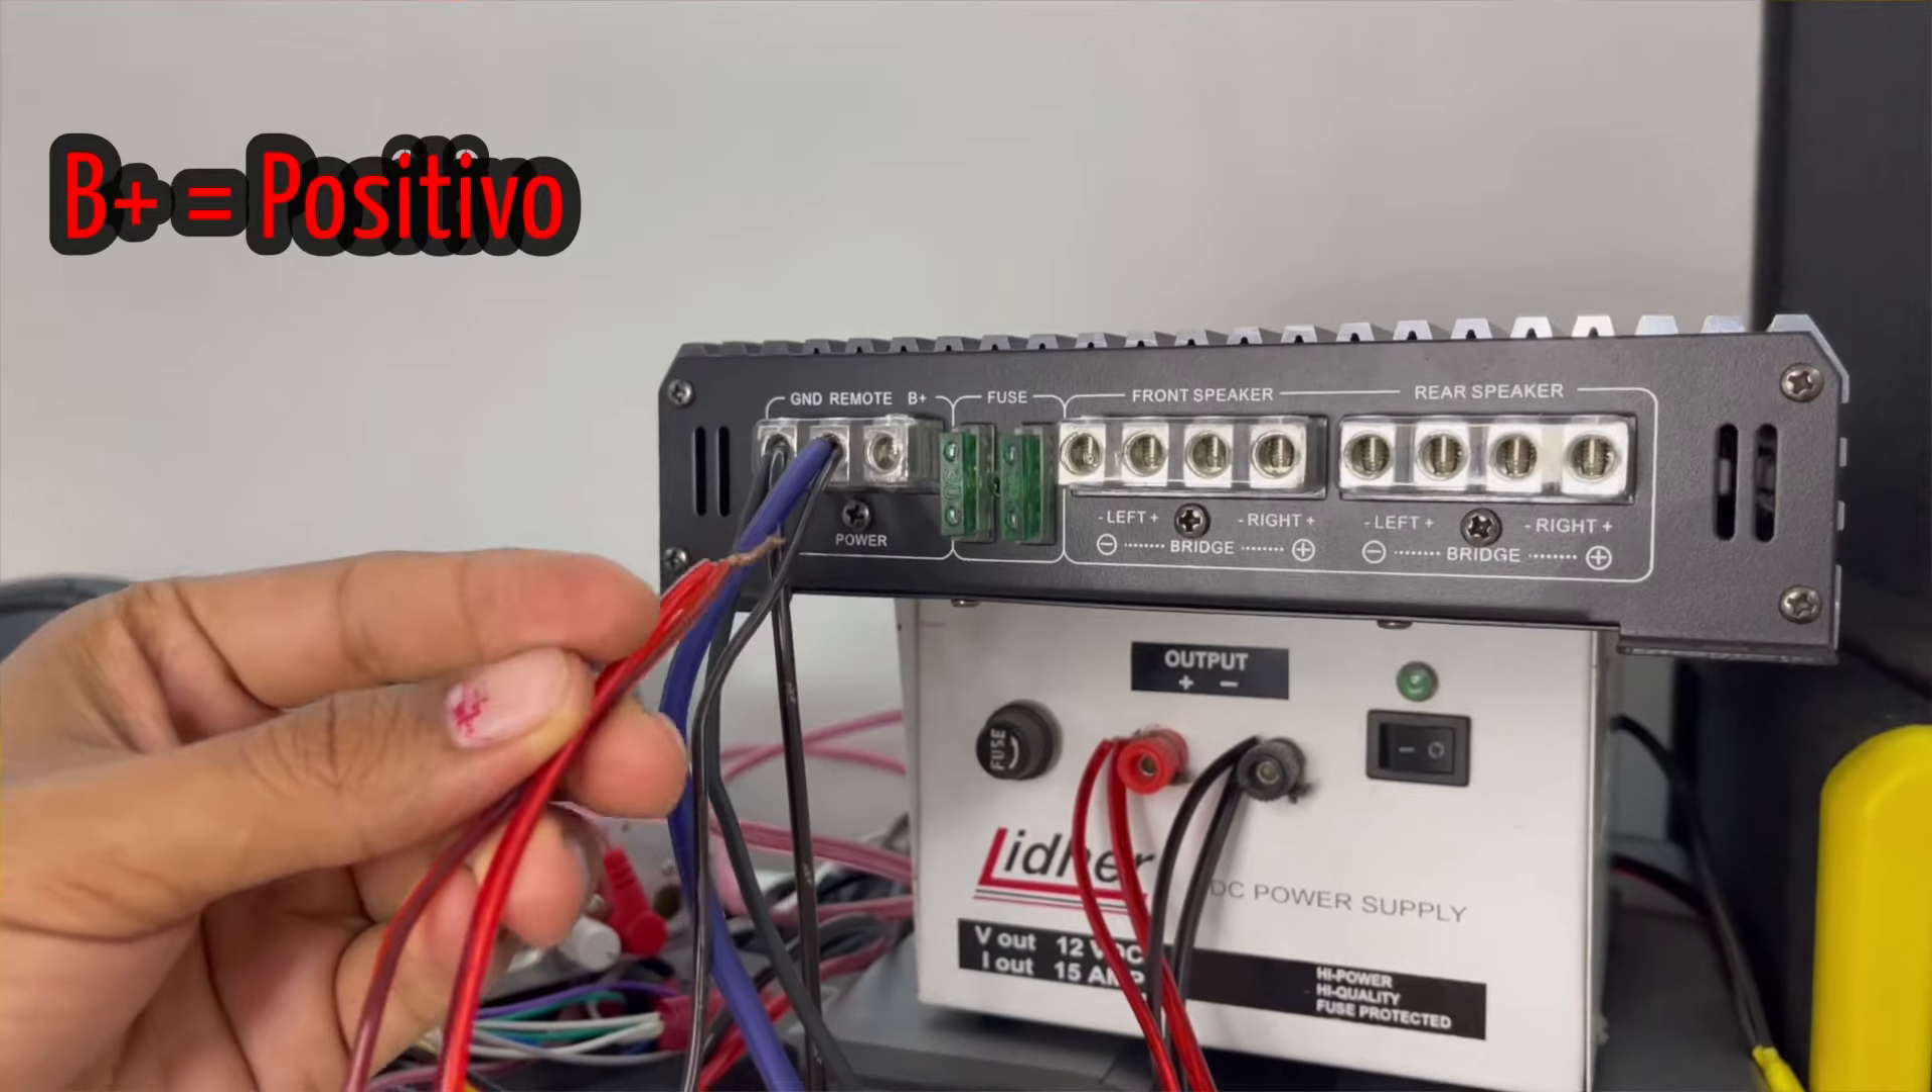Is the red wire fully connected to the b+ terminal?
No.